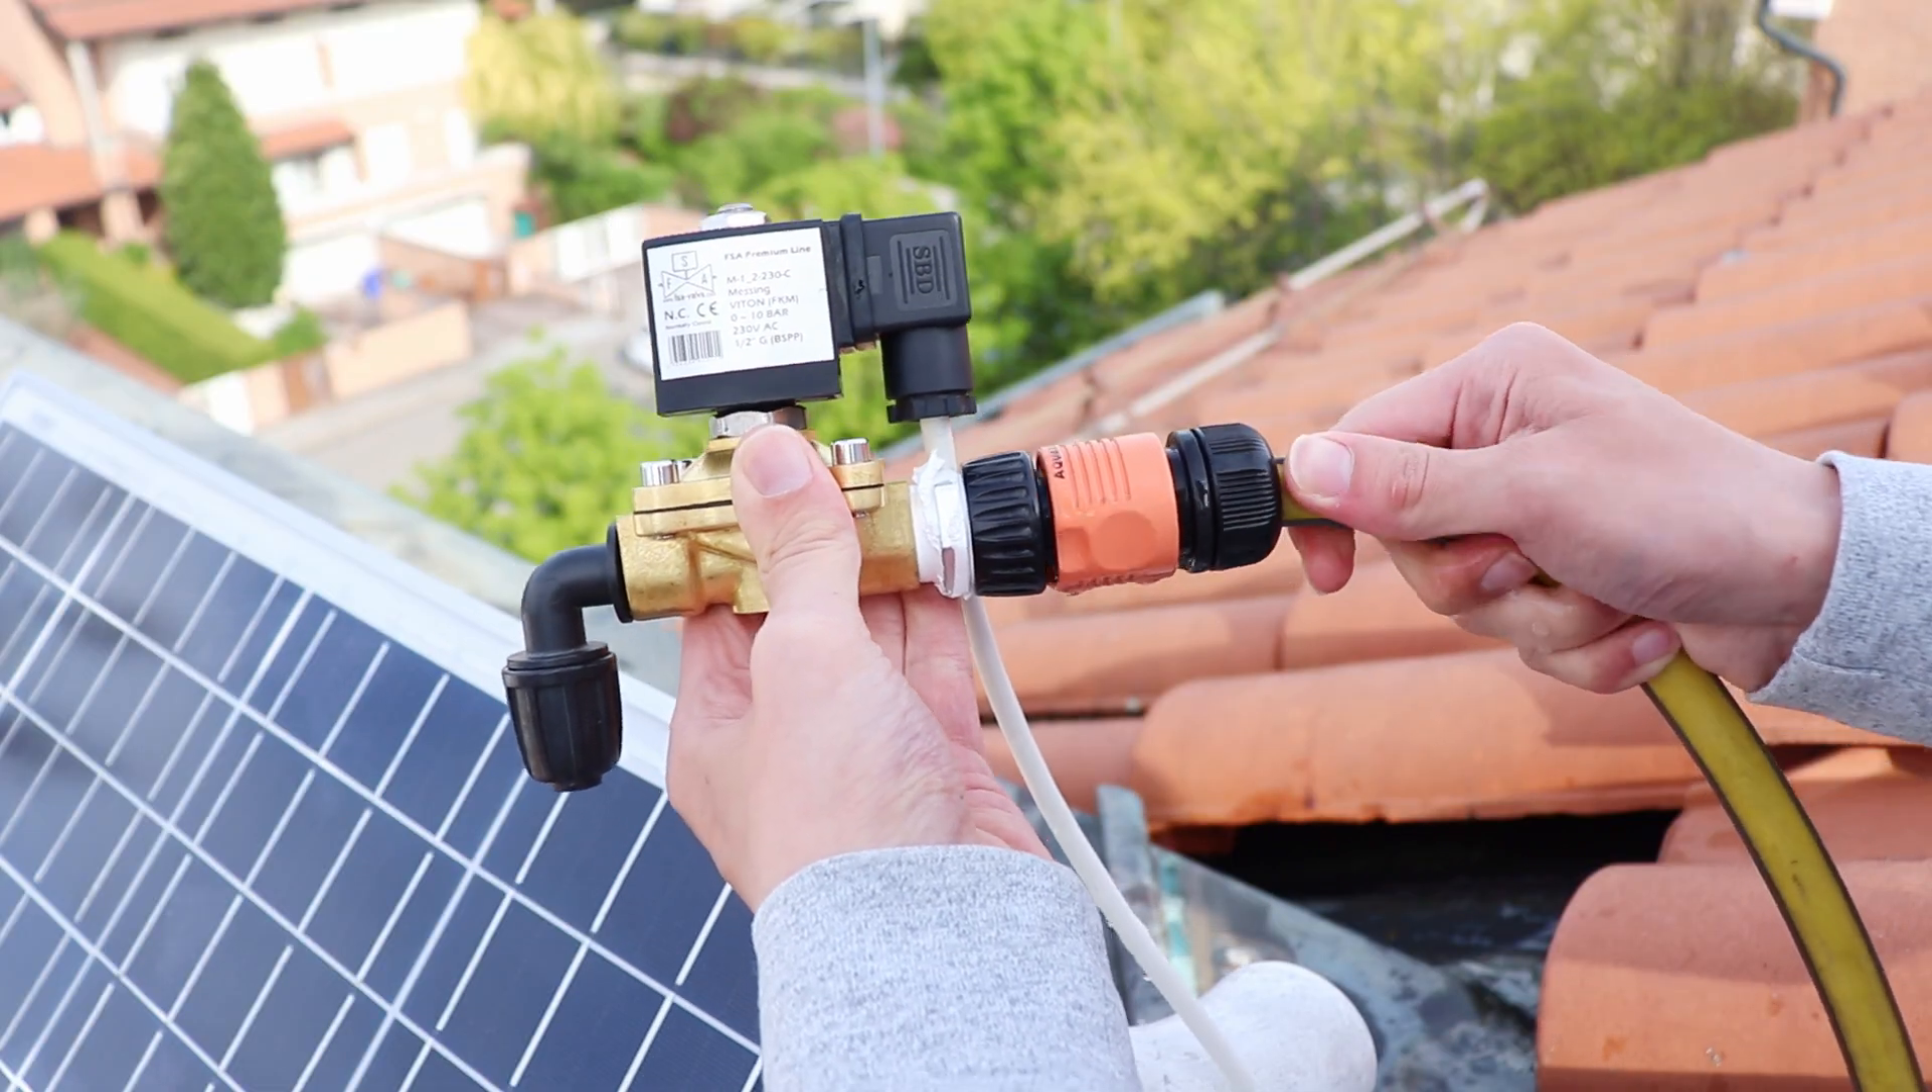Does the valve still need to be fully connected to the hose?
No.